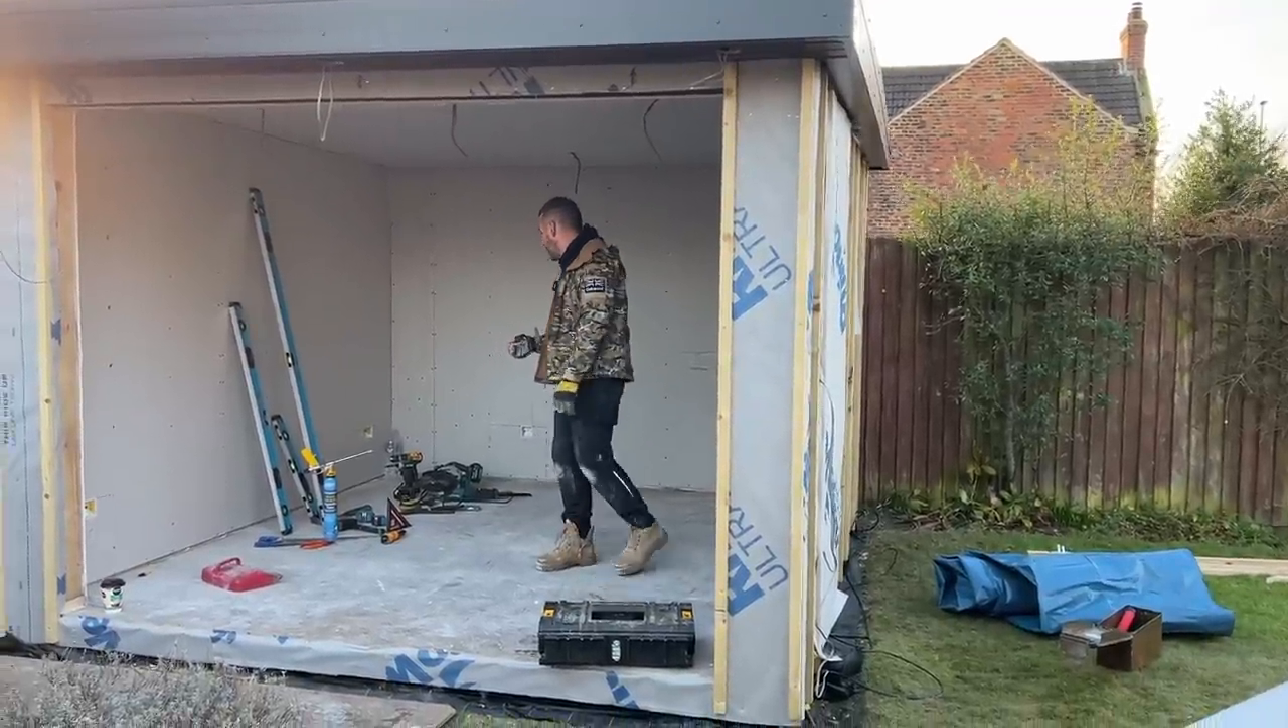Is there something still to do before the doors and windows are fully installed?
Yes.